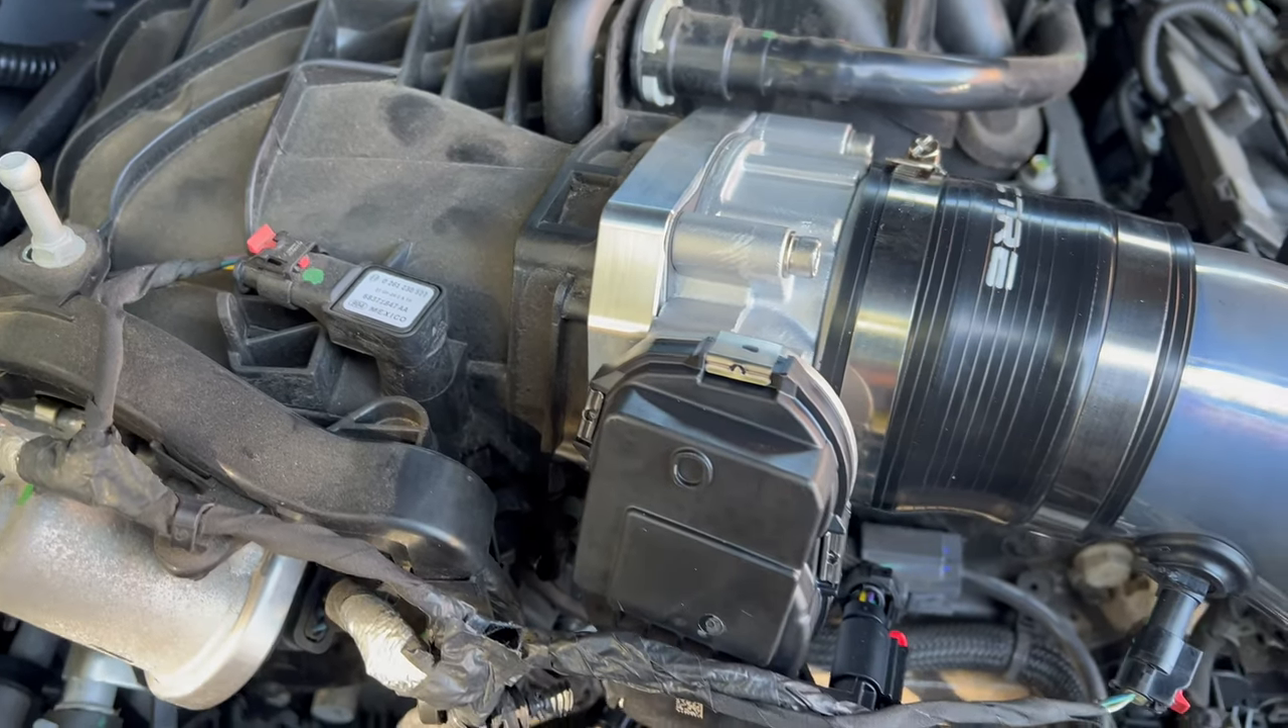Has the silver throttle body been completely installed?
Yes.